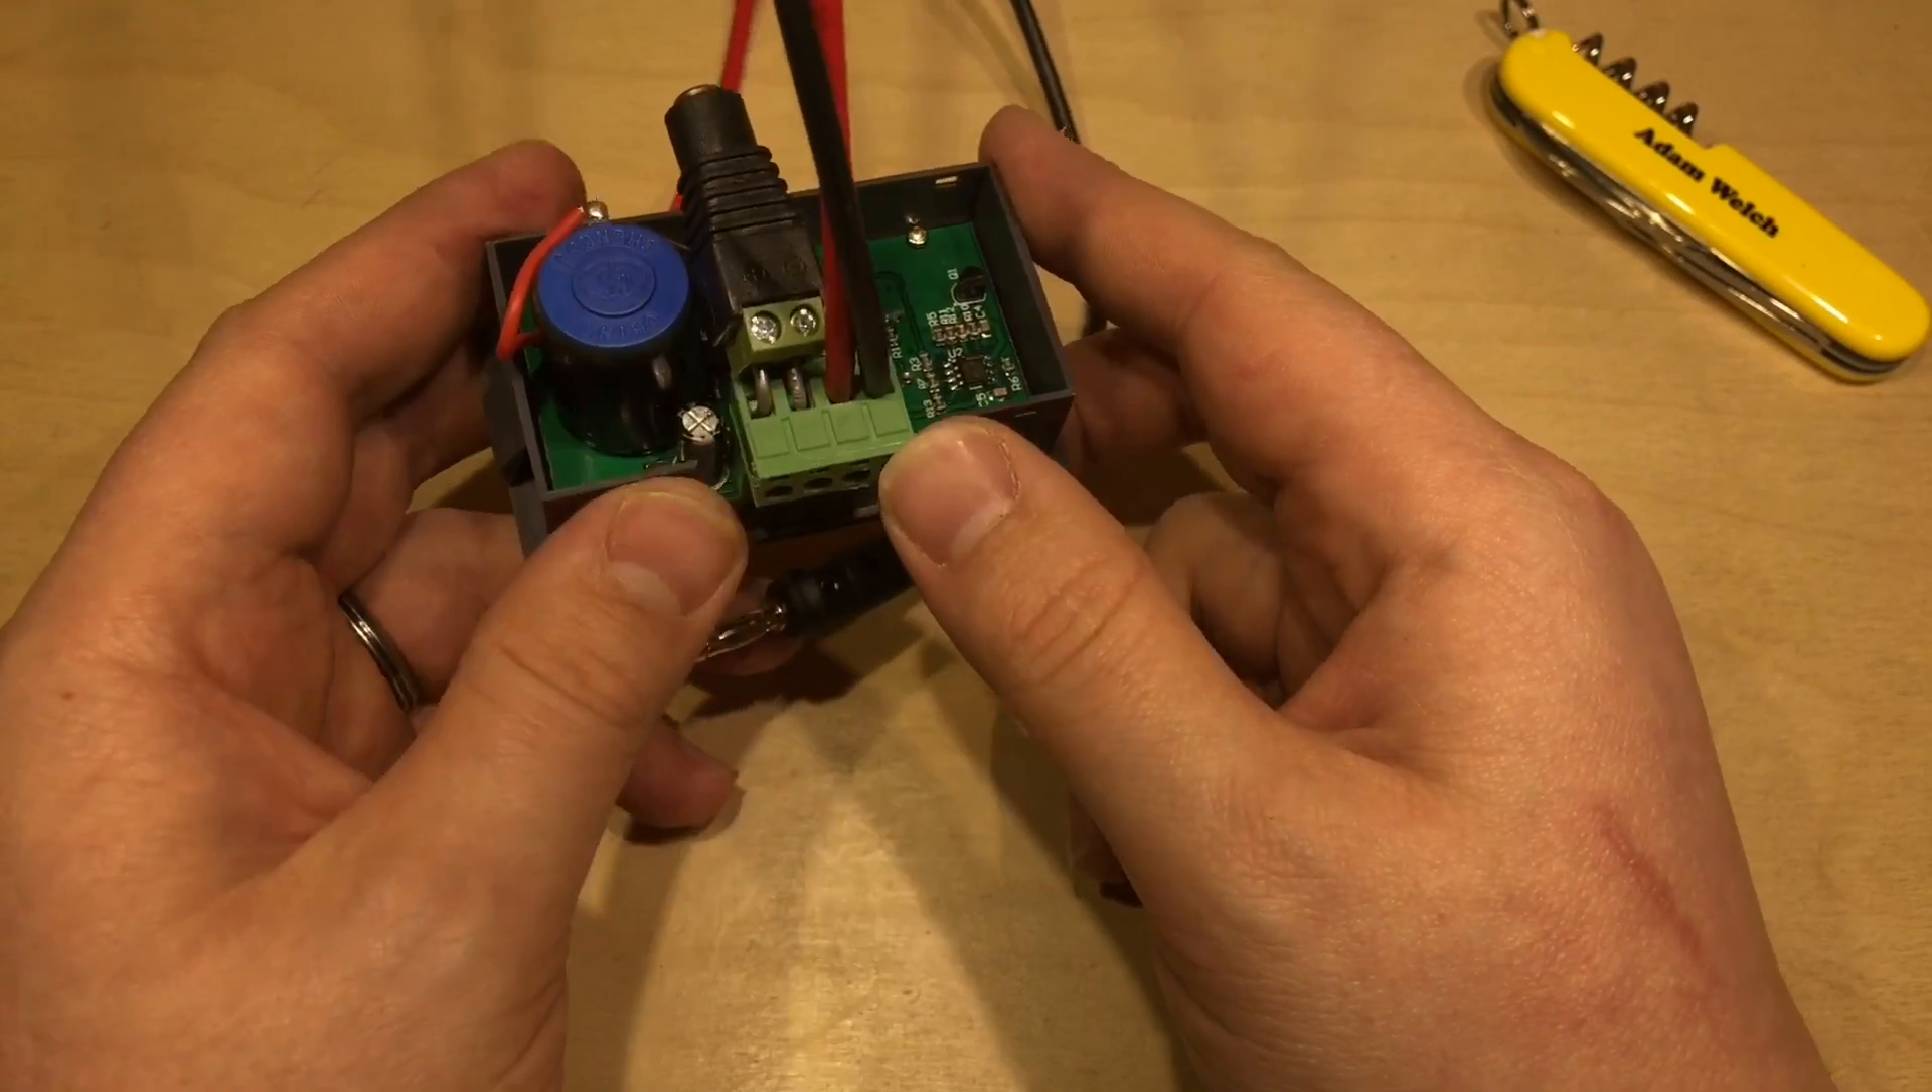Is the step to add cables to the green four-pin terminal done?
Yes.